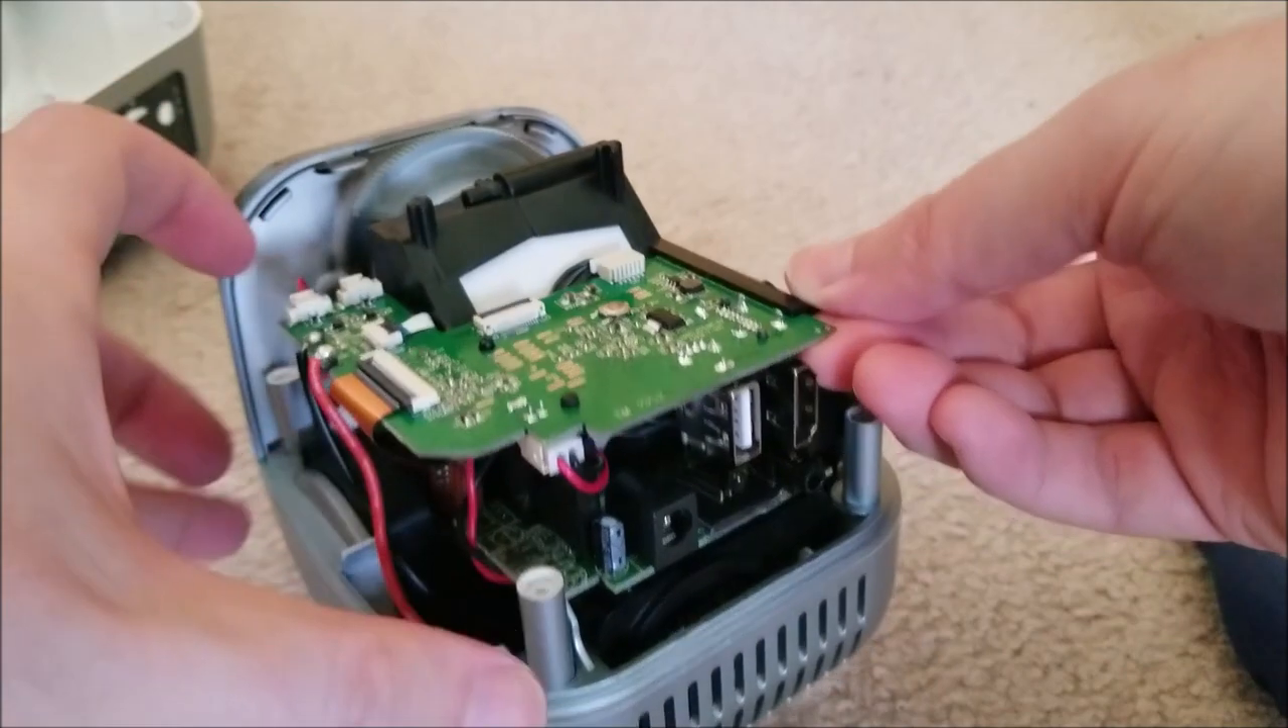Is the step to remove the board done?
No.